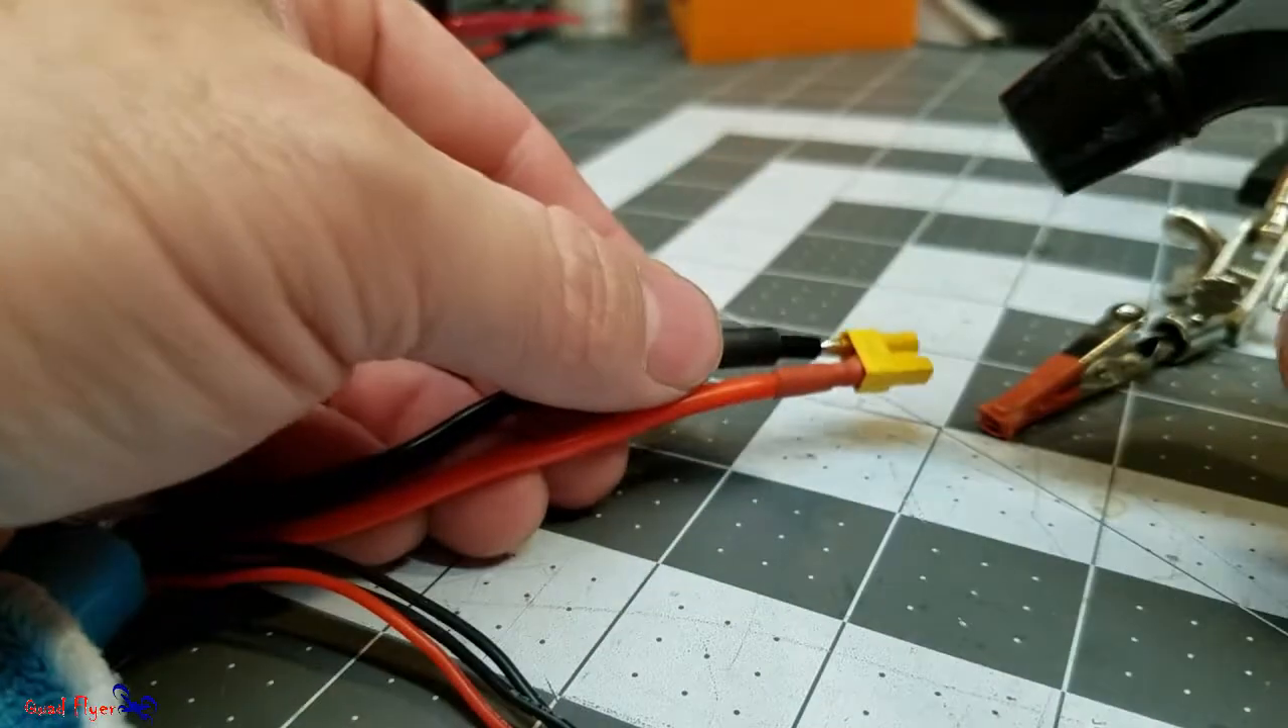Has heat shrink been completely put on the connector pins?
No.